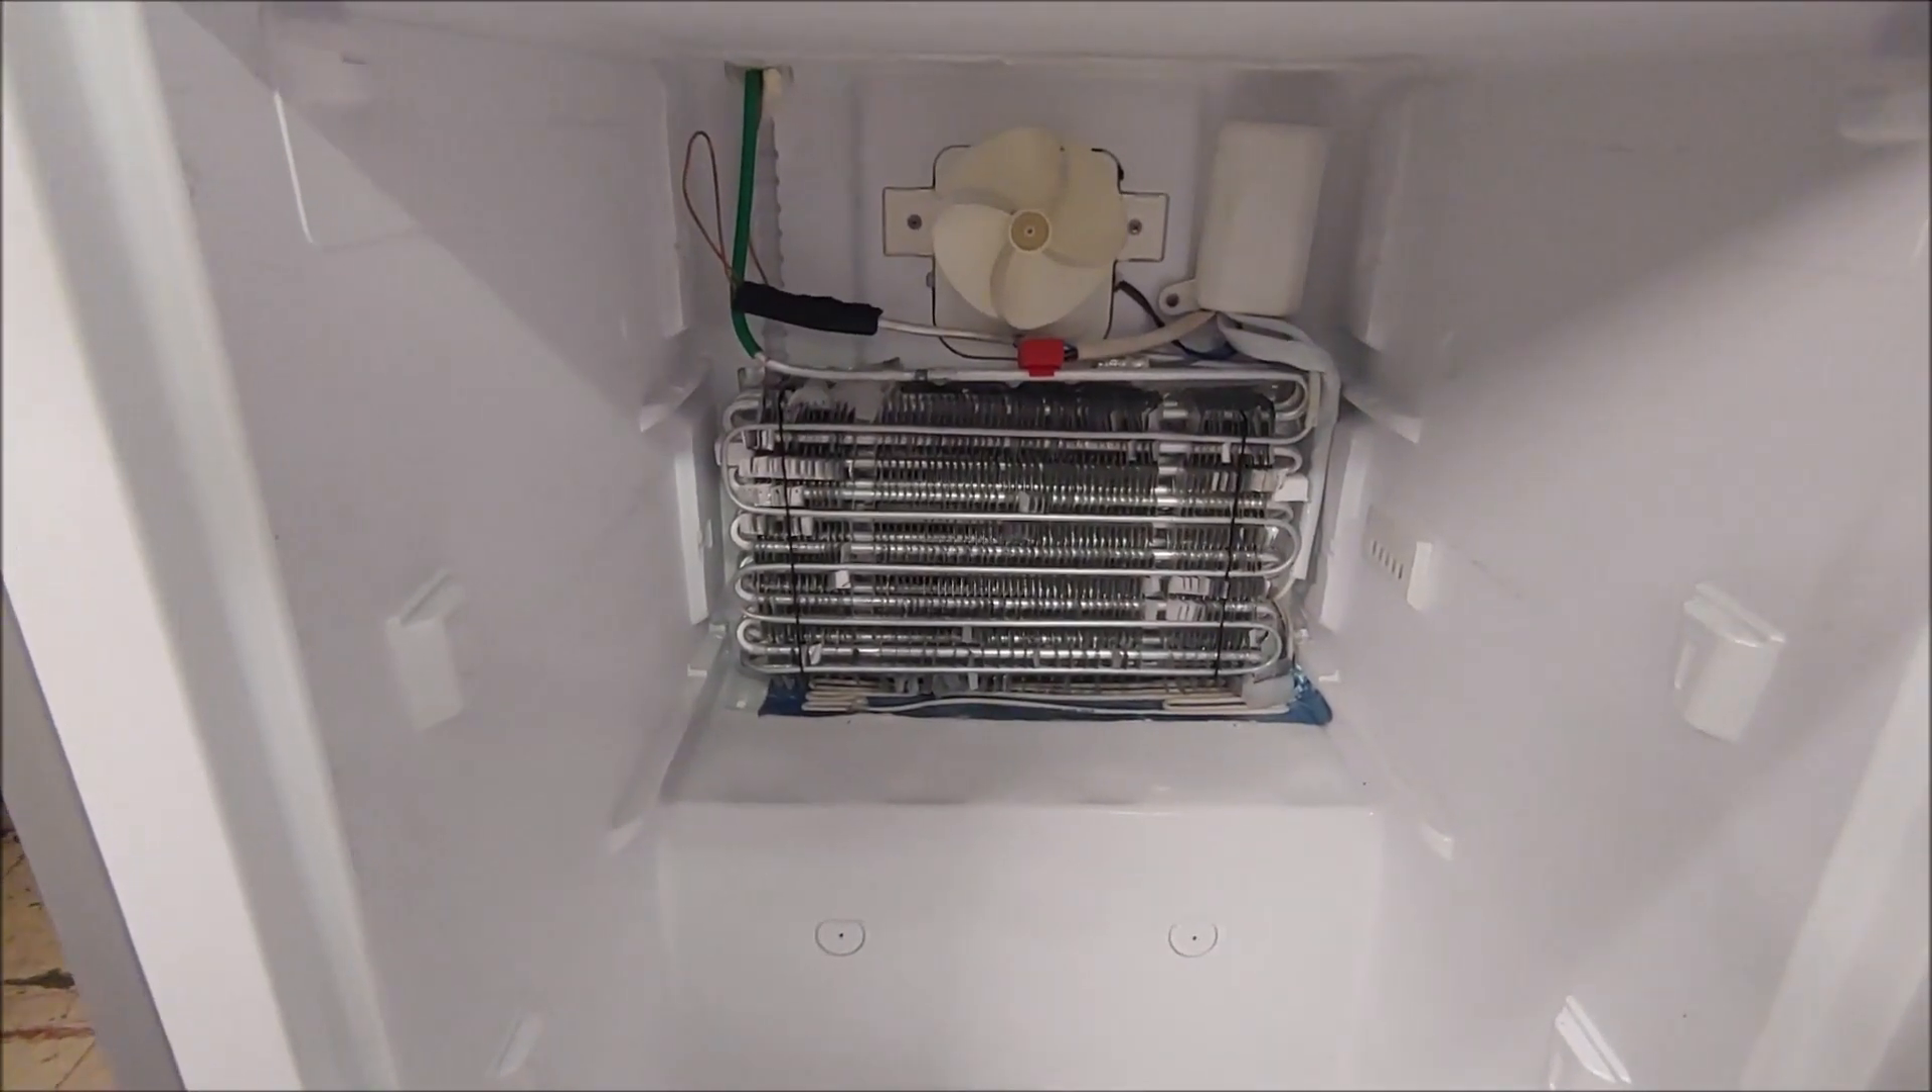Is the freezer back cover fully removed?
Yes.